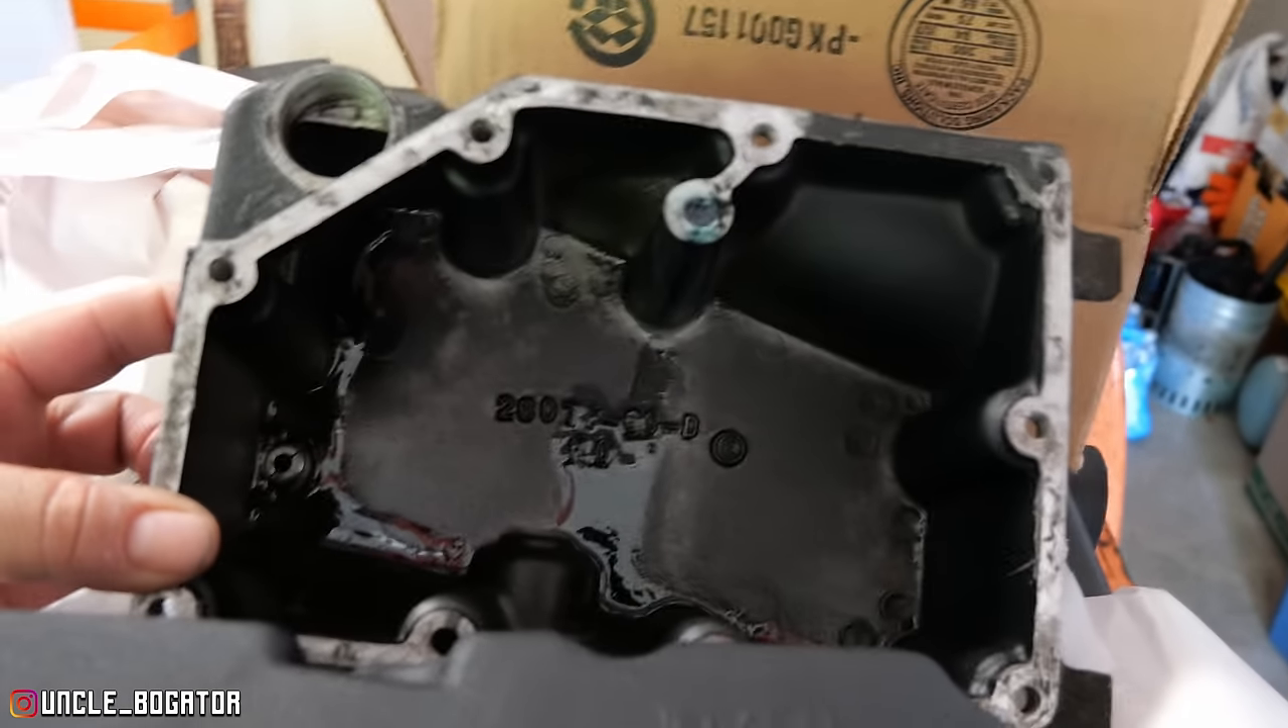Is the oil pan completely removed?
Yes.